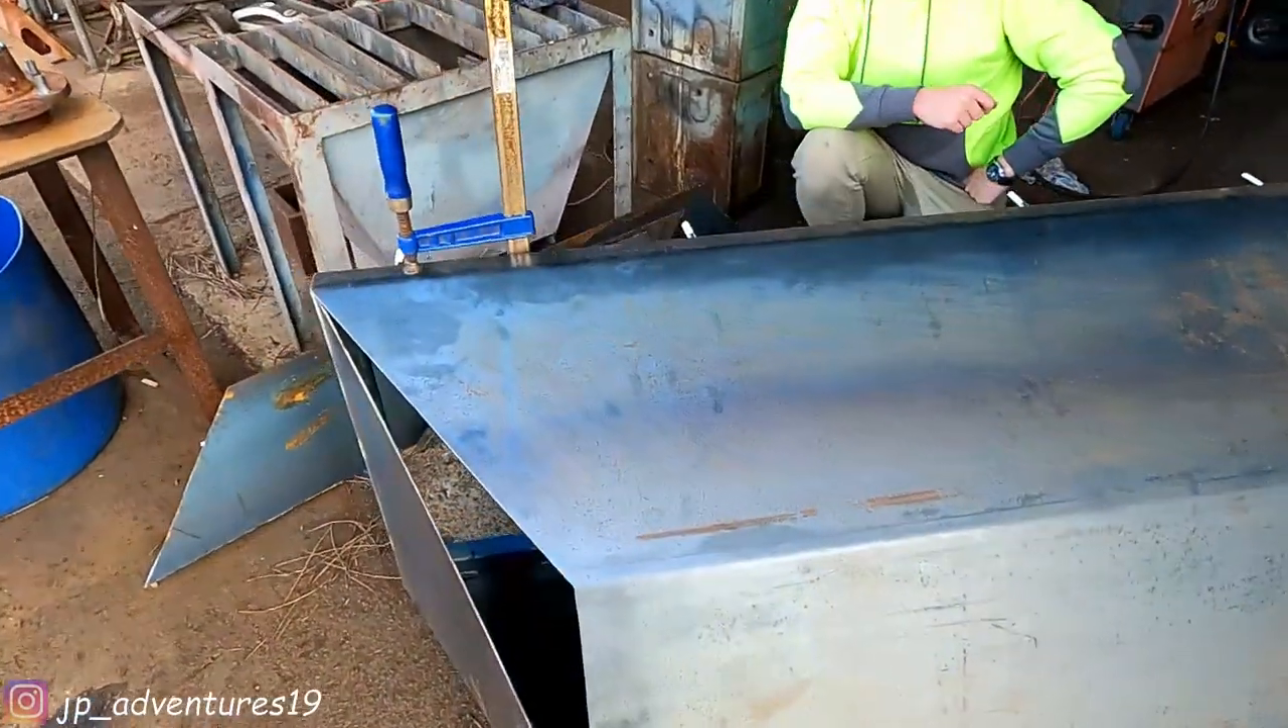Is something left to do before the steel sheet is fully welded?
Yes.